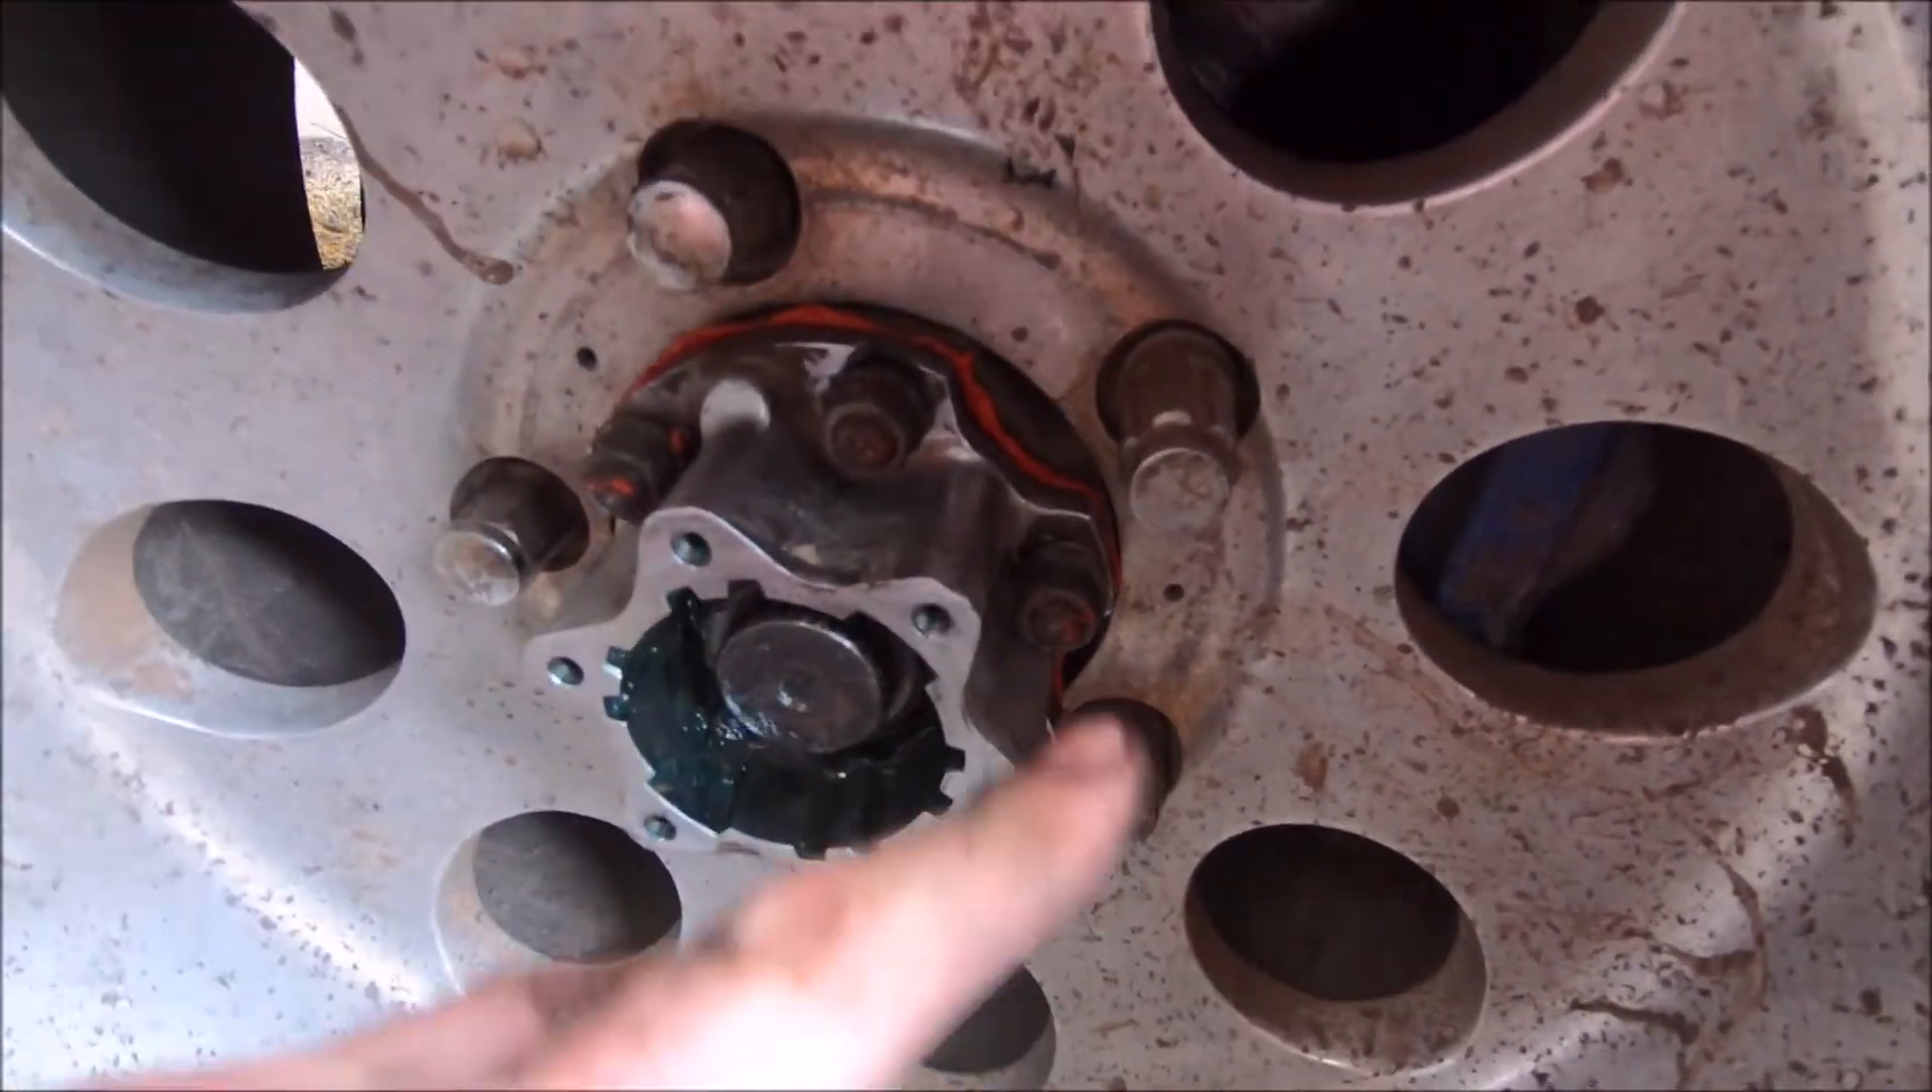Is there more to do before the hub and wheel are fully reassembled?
Yes.